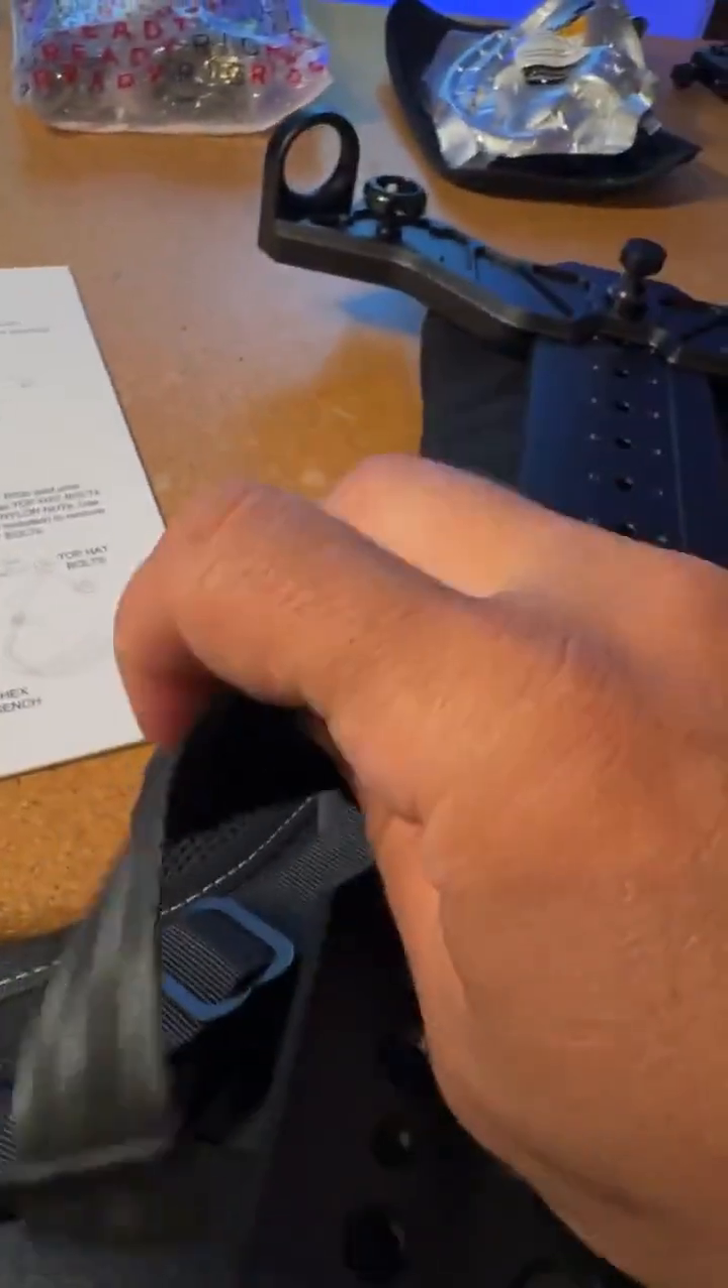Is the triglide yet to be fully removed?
Yes.